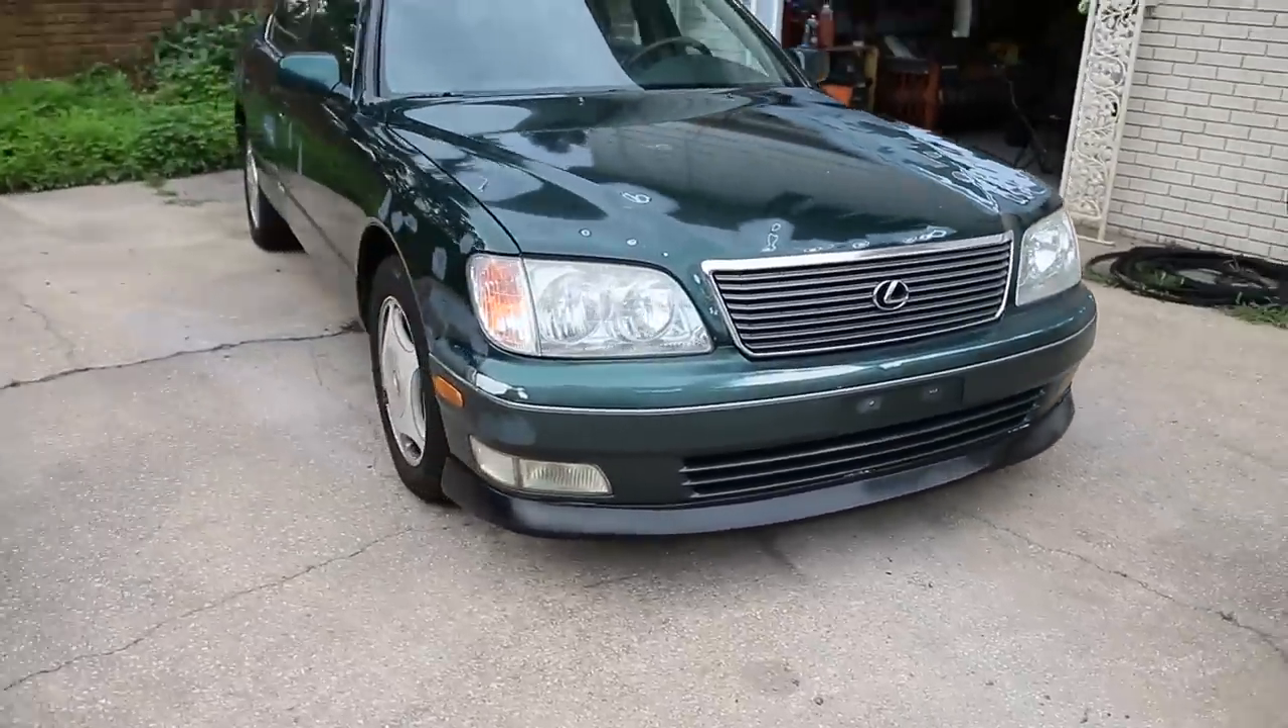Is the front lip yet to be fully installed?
No.